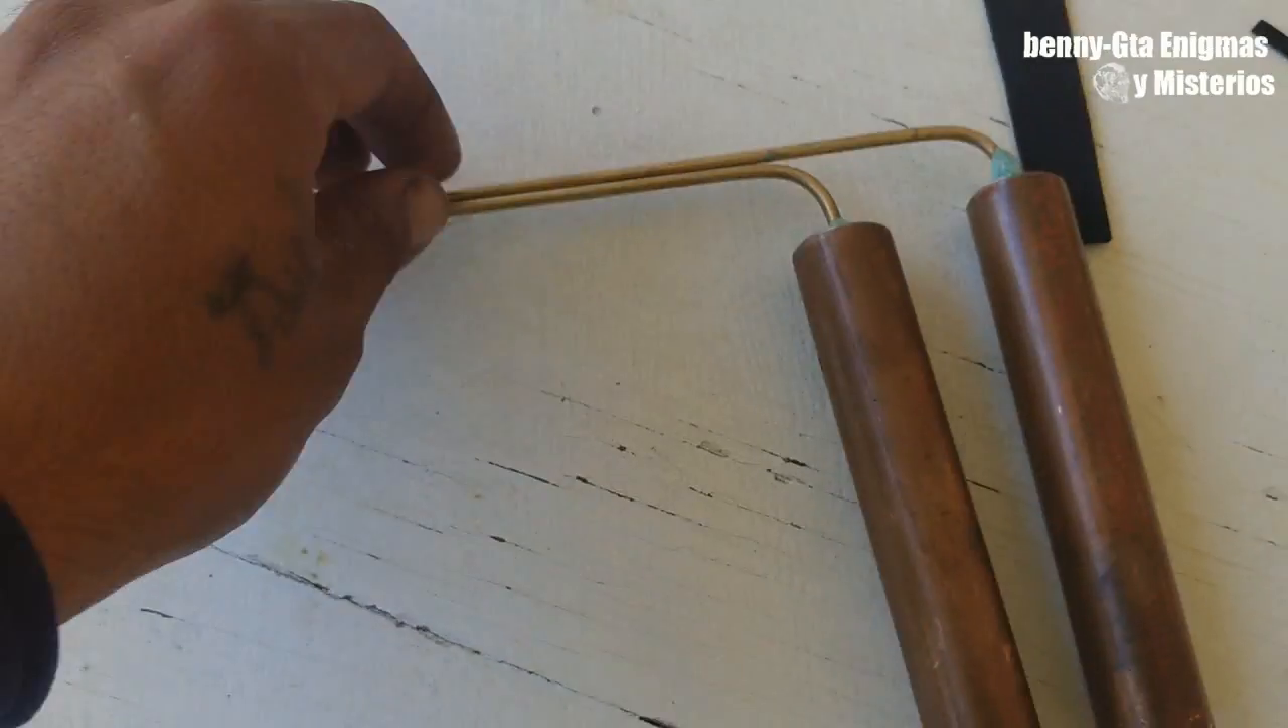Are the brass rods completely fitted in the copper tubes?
Yes.